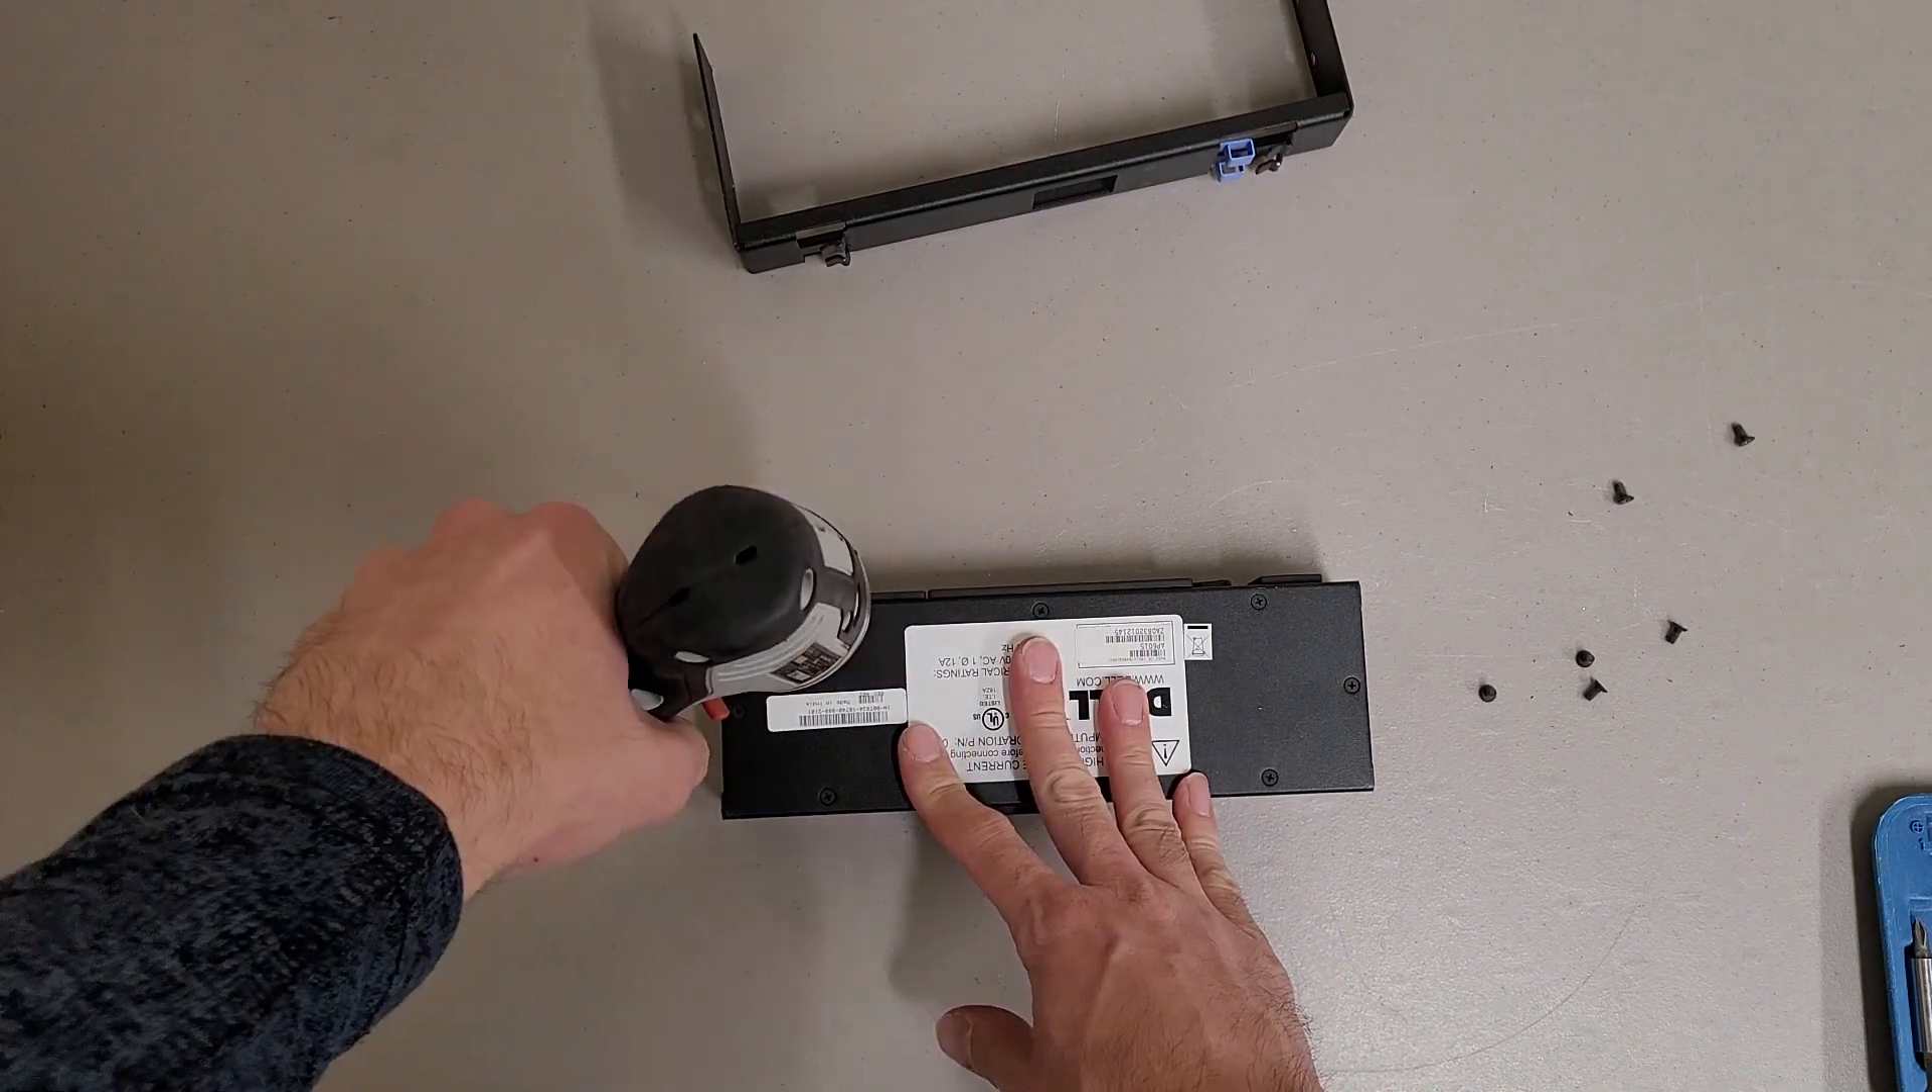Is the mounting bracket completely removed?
Yes.